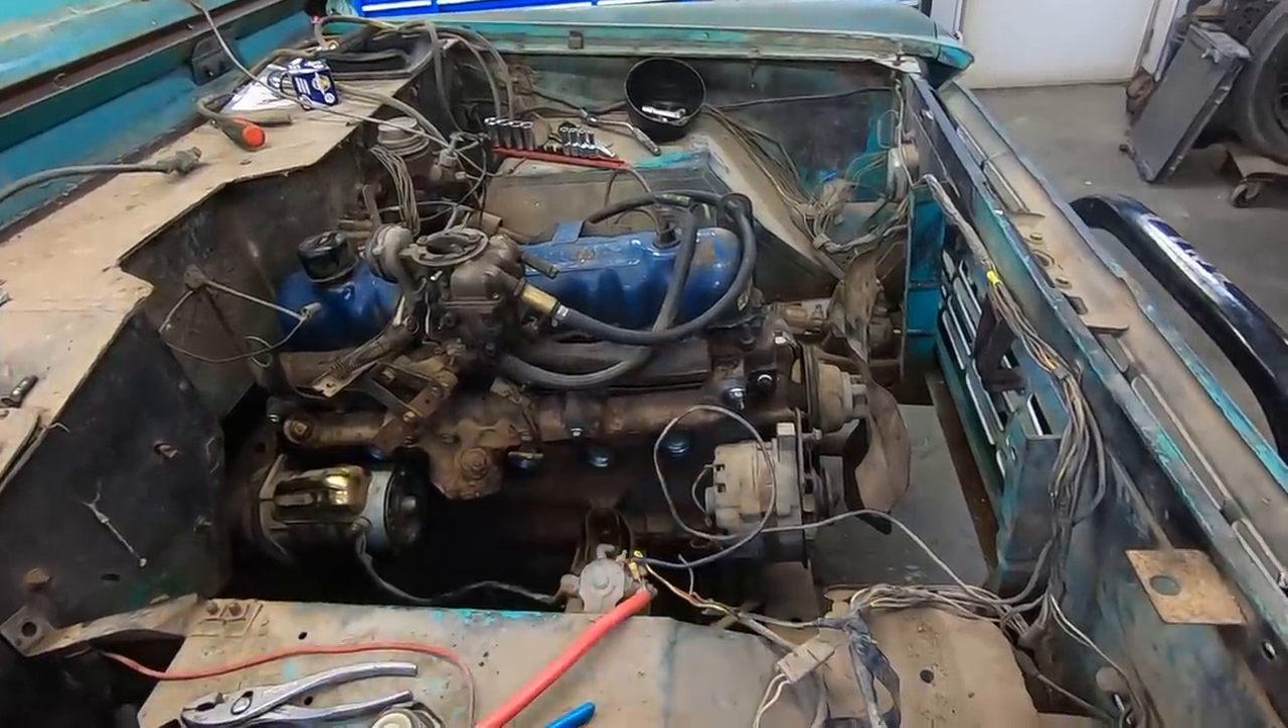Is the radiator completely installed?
No.